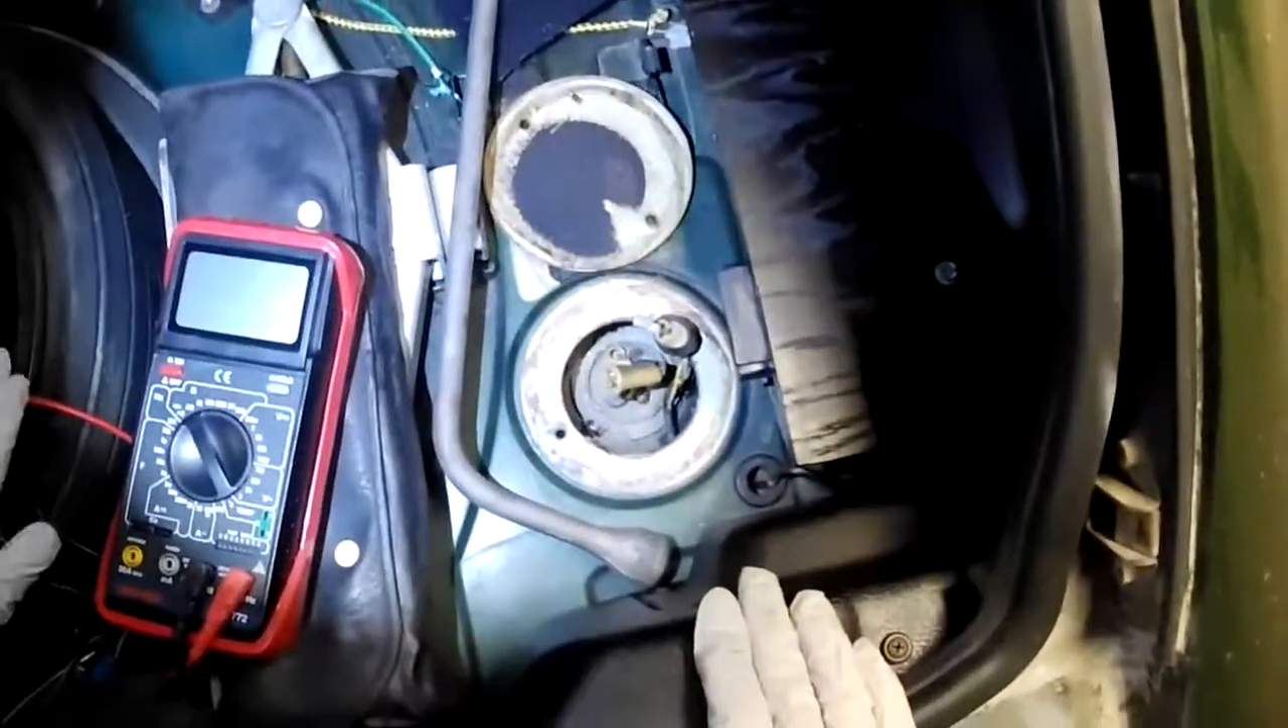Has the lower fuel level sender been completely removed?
No.